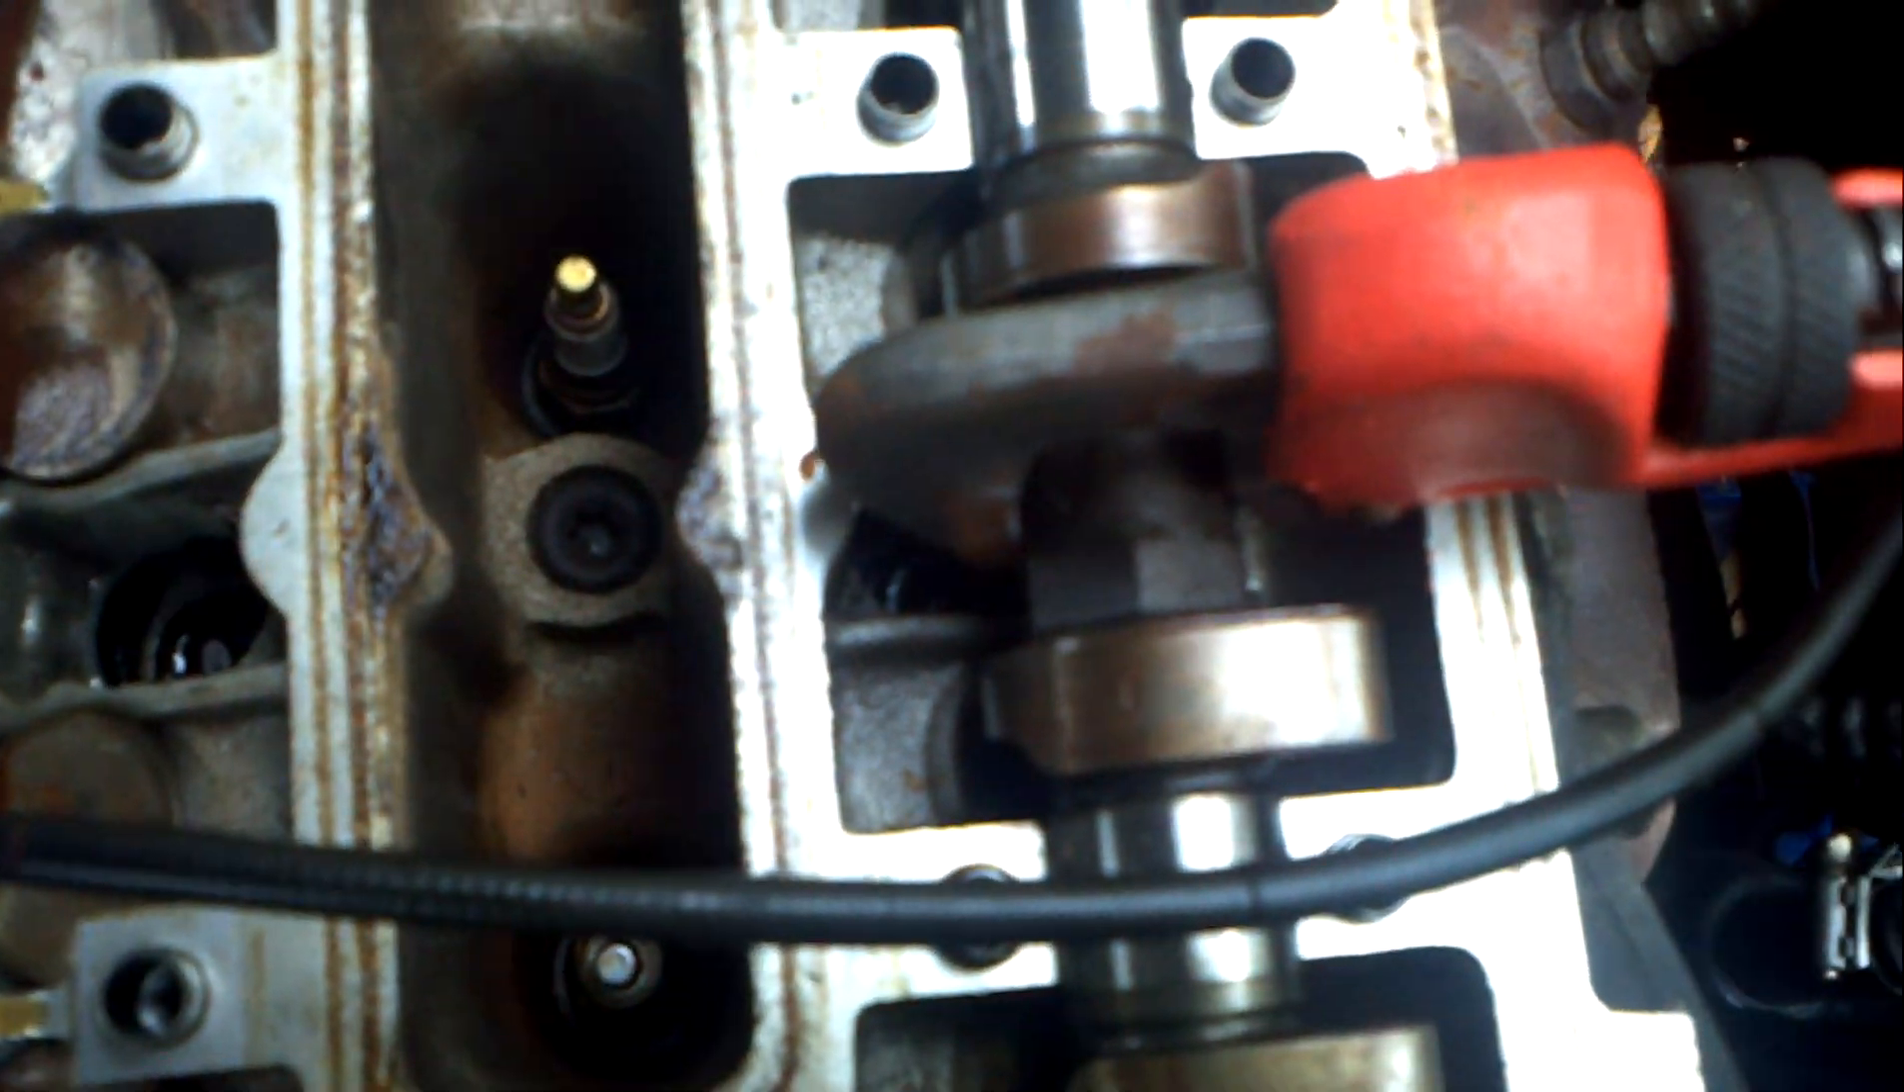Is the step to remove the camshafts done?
No.